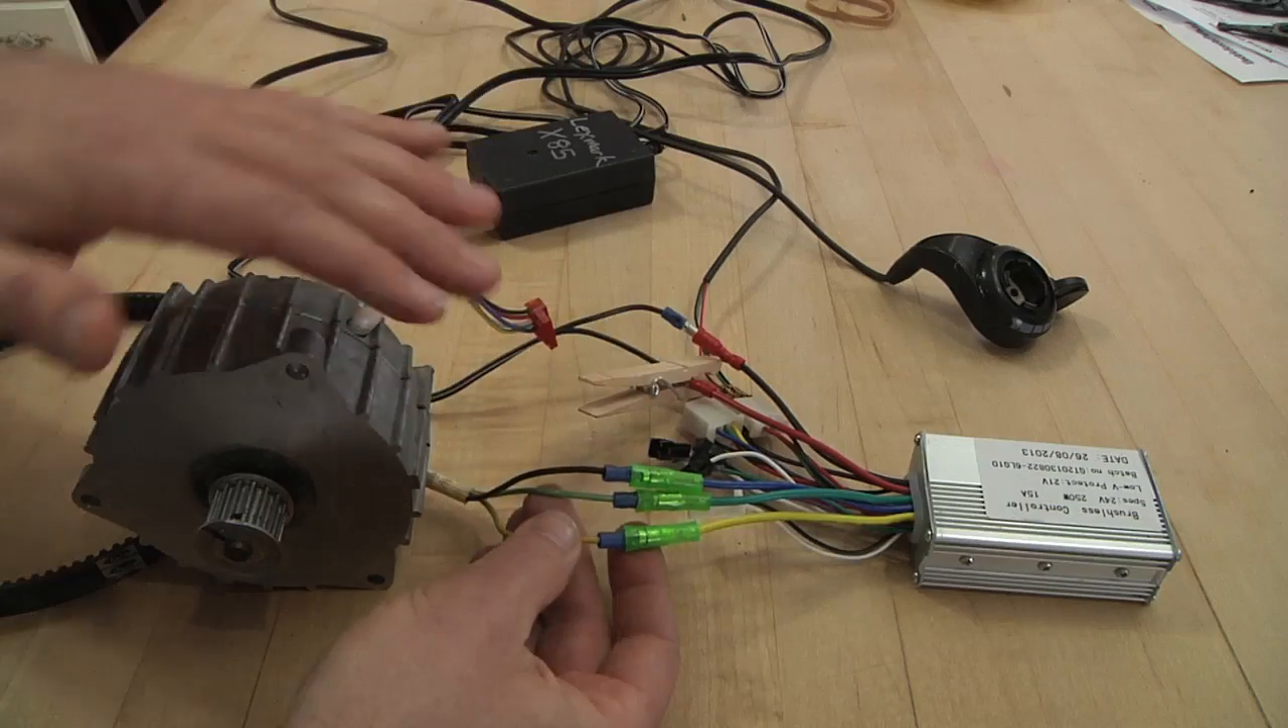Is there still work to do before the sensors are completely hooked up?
Yes.